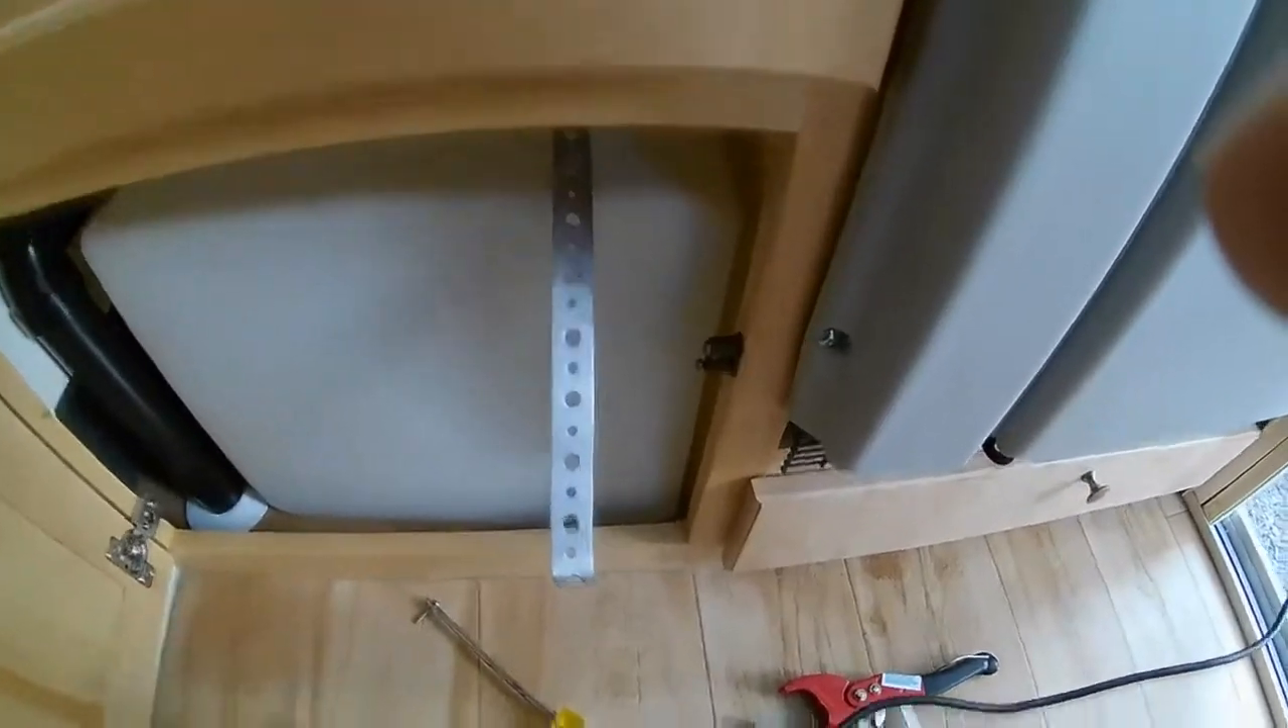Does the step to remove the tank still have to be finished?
Yes.